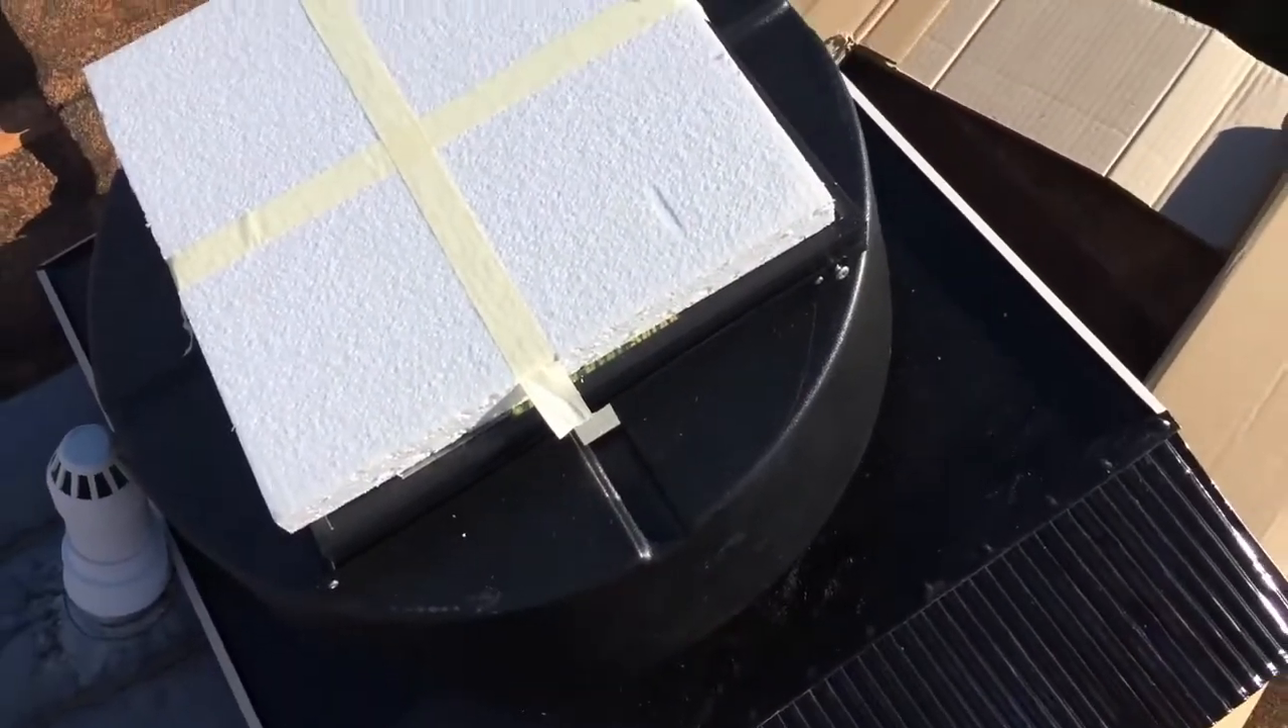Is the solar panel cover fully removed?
No.